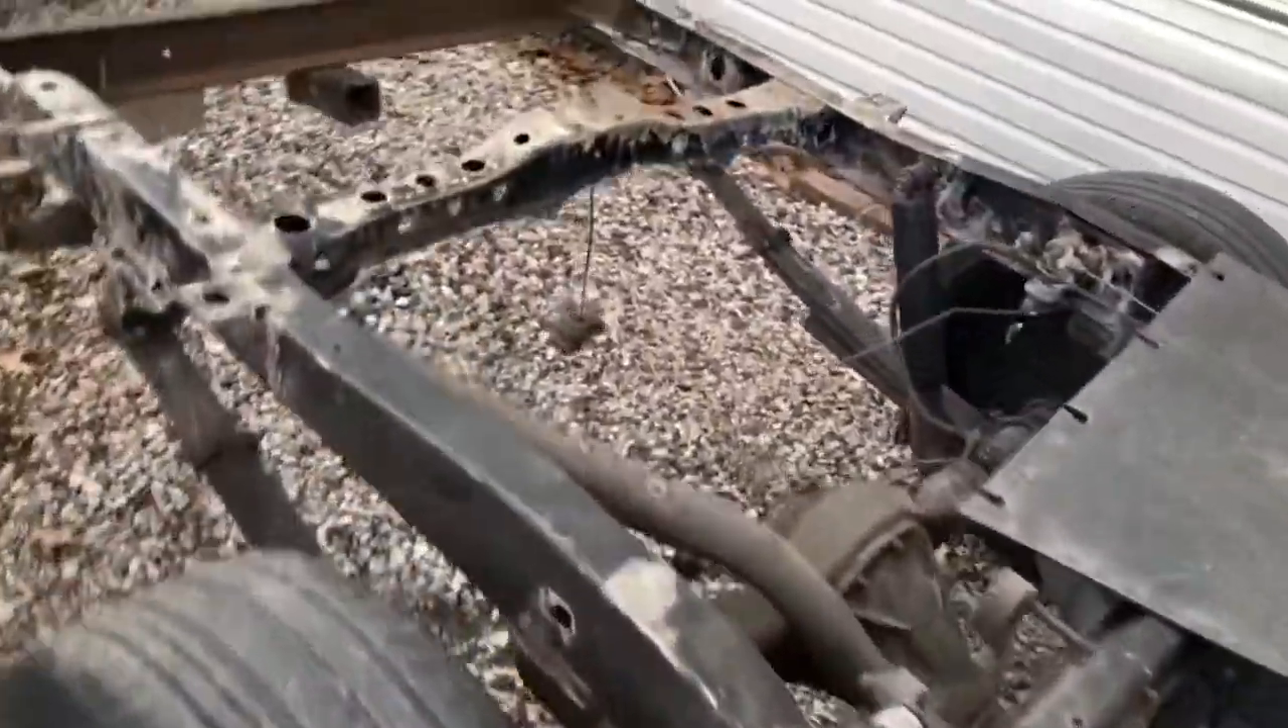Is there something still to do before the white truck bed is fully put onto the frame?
Yes.